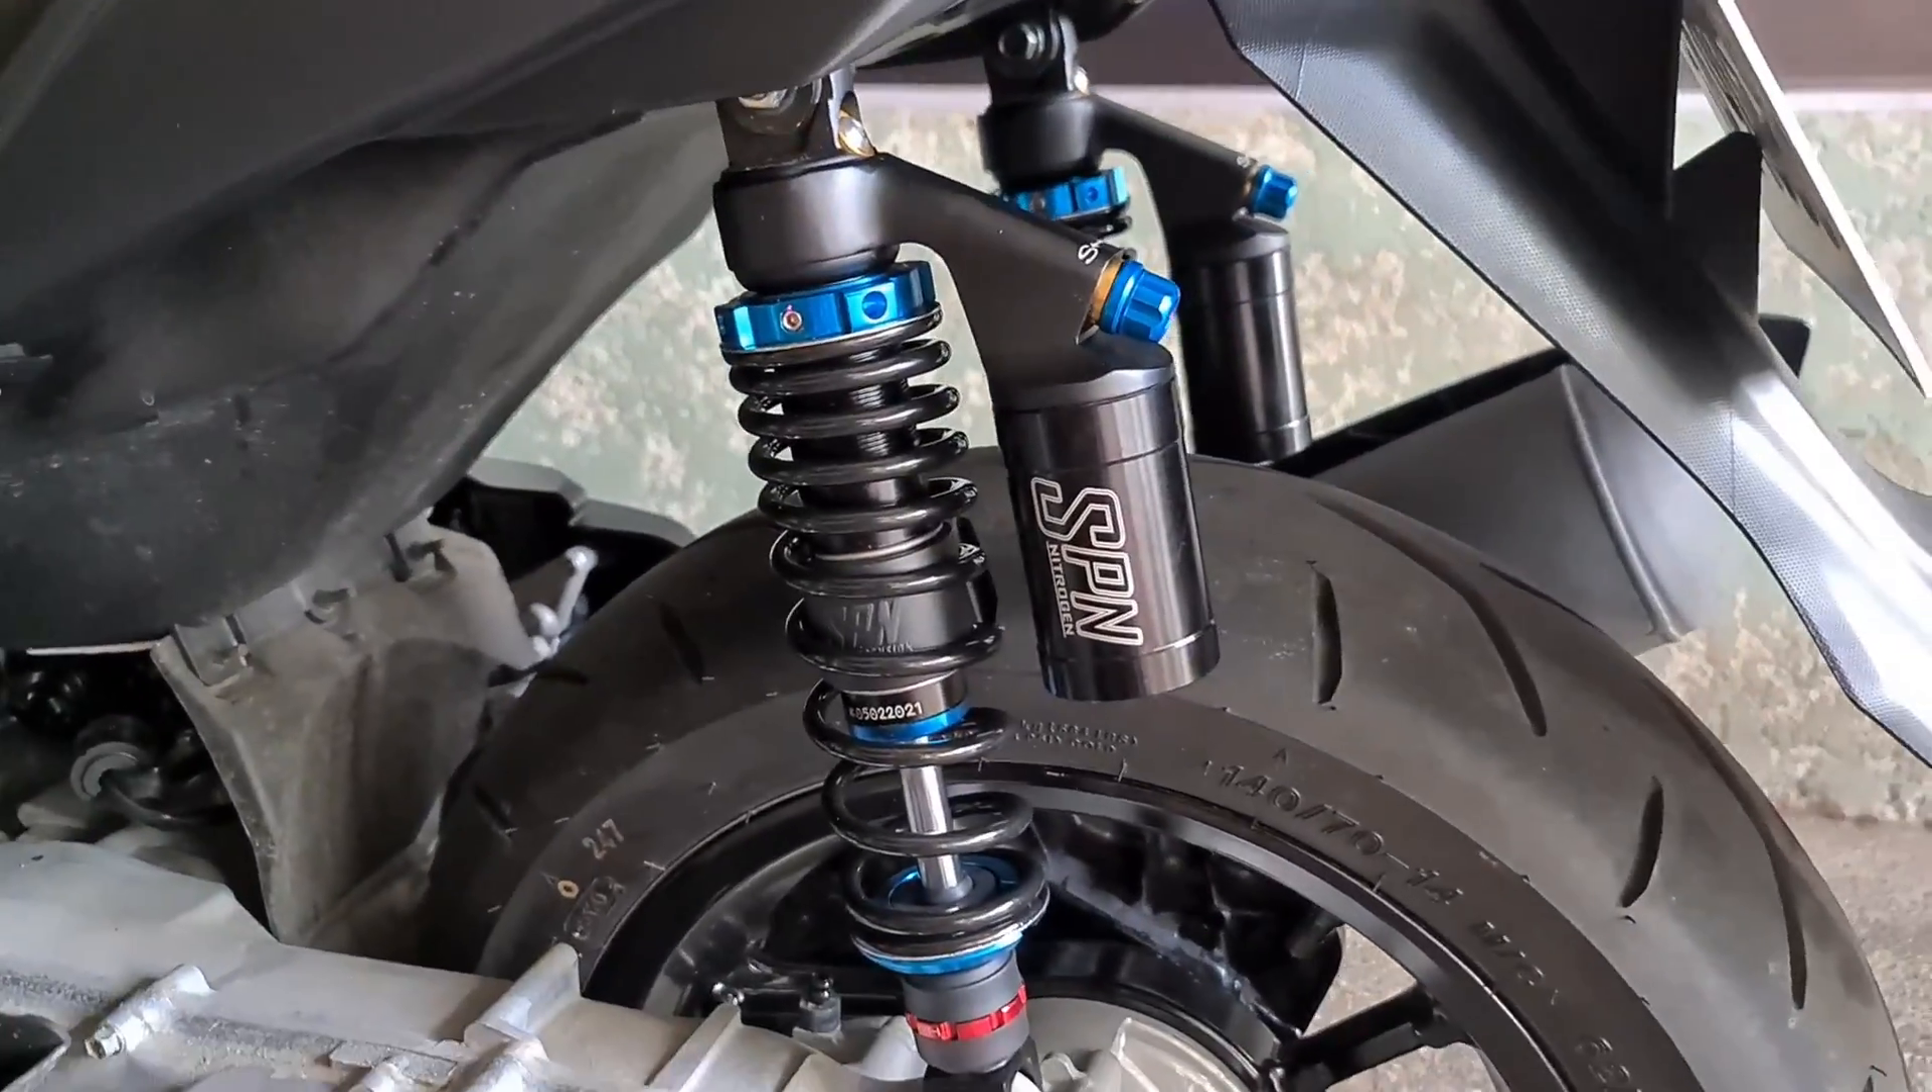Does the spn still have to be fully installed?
No.